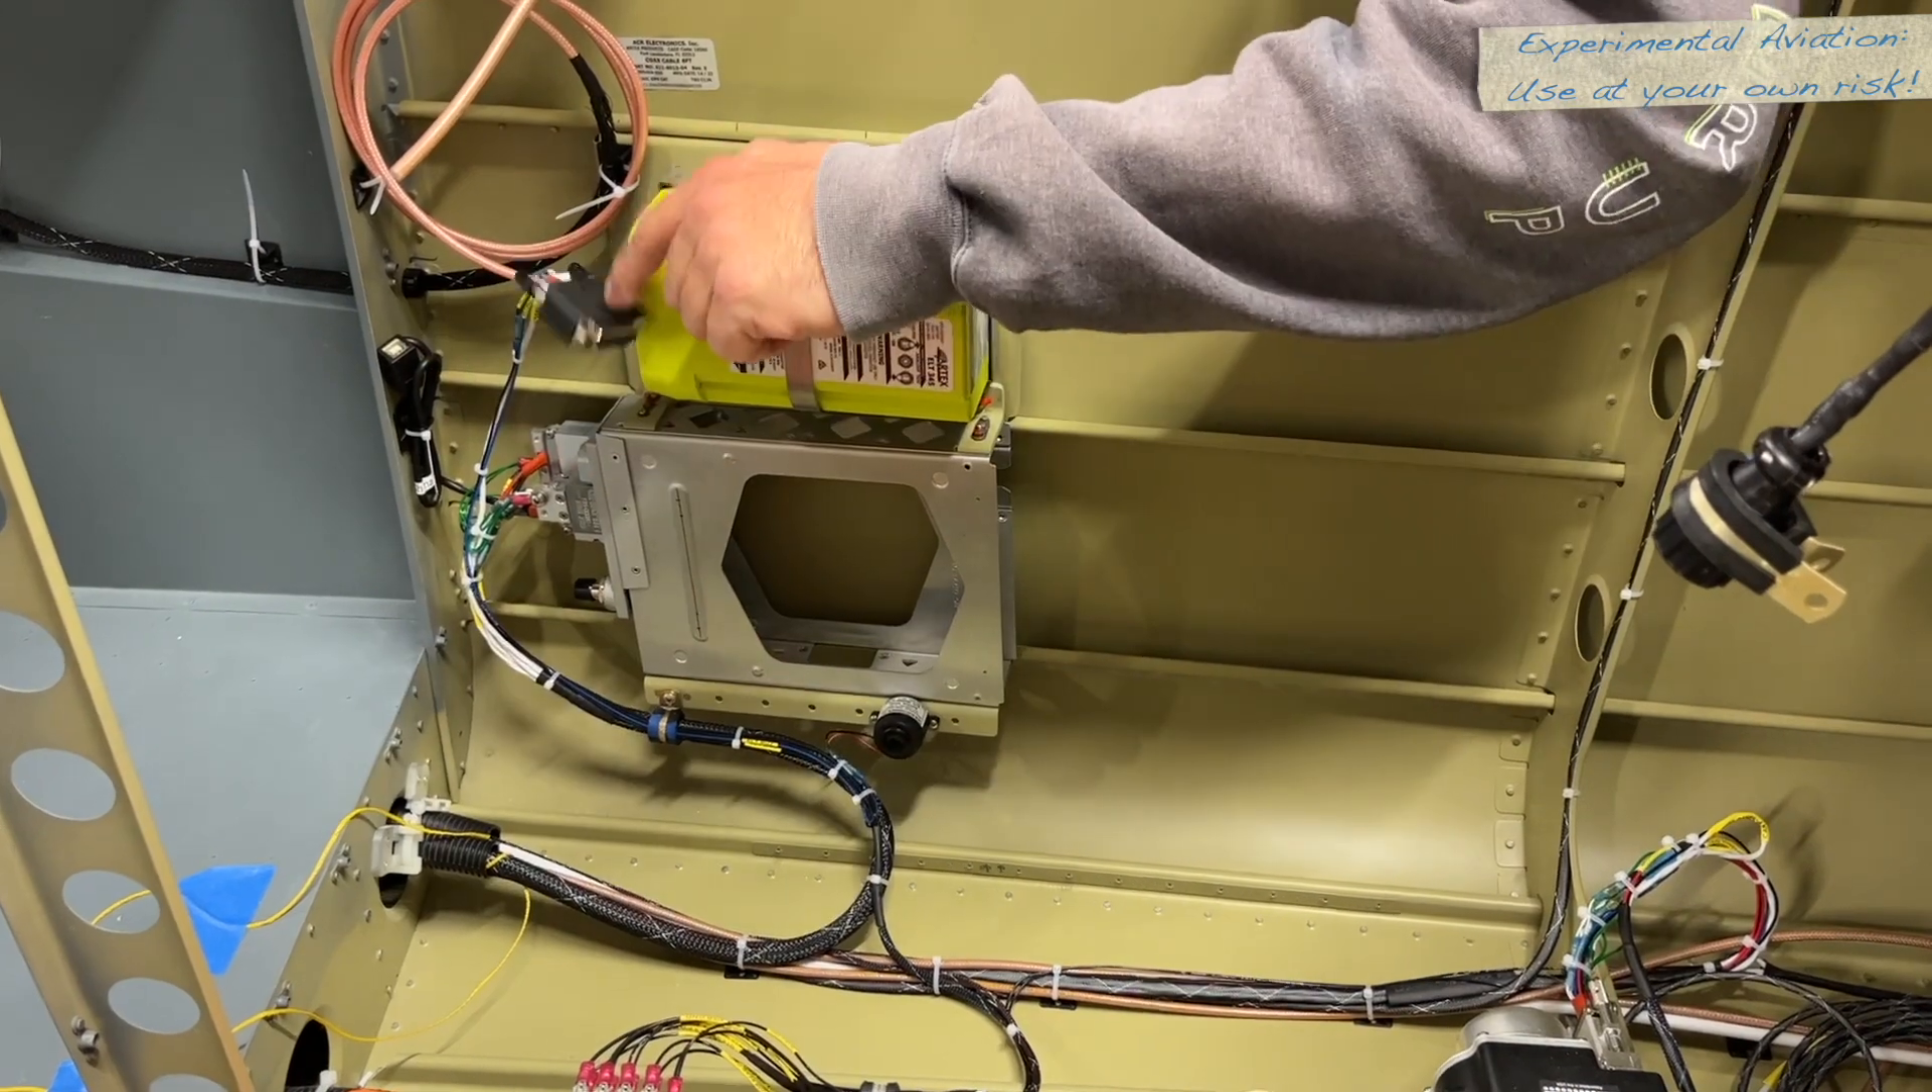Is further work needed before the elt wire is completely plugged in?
Yes.